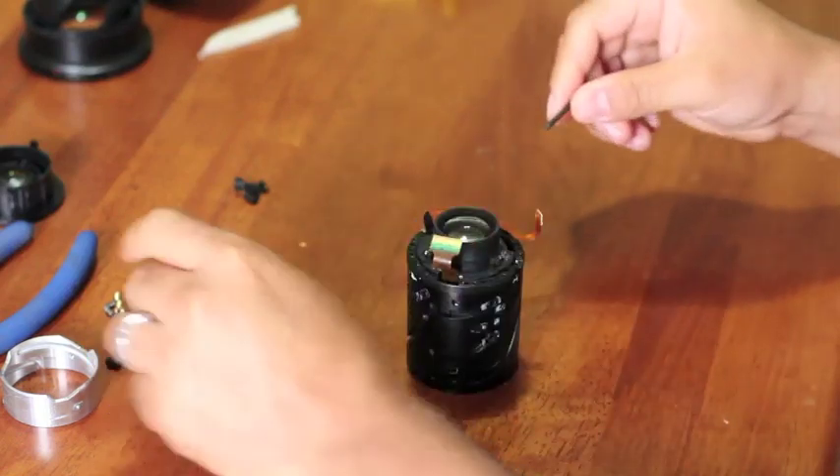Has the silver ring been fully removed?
Yes.